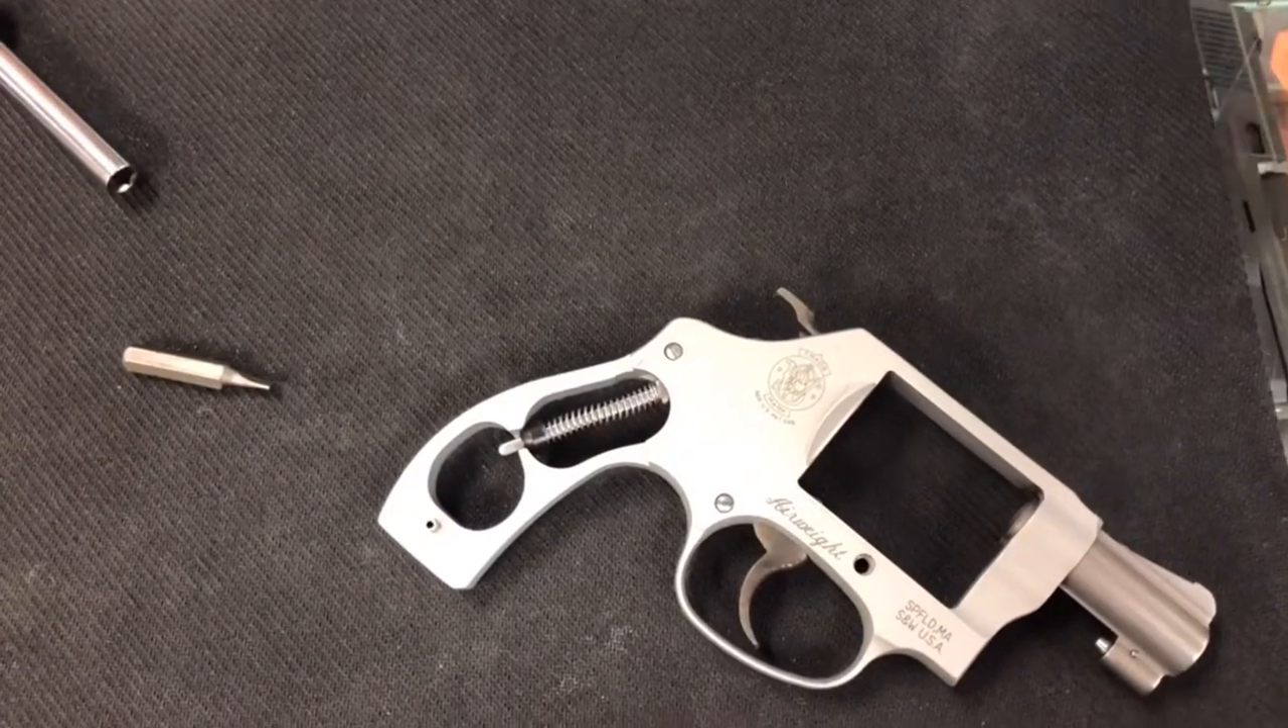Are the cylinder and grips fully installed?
No.